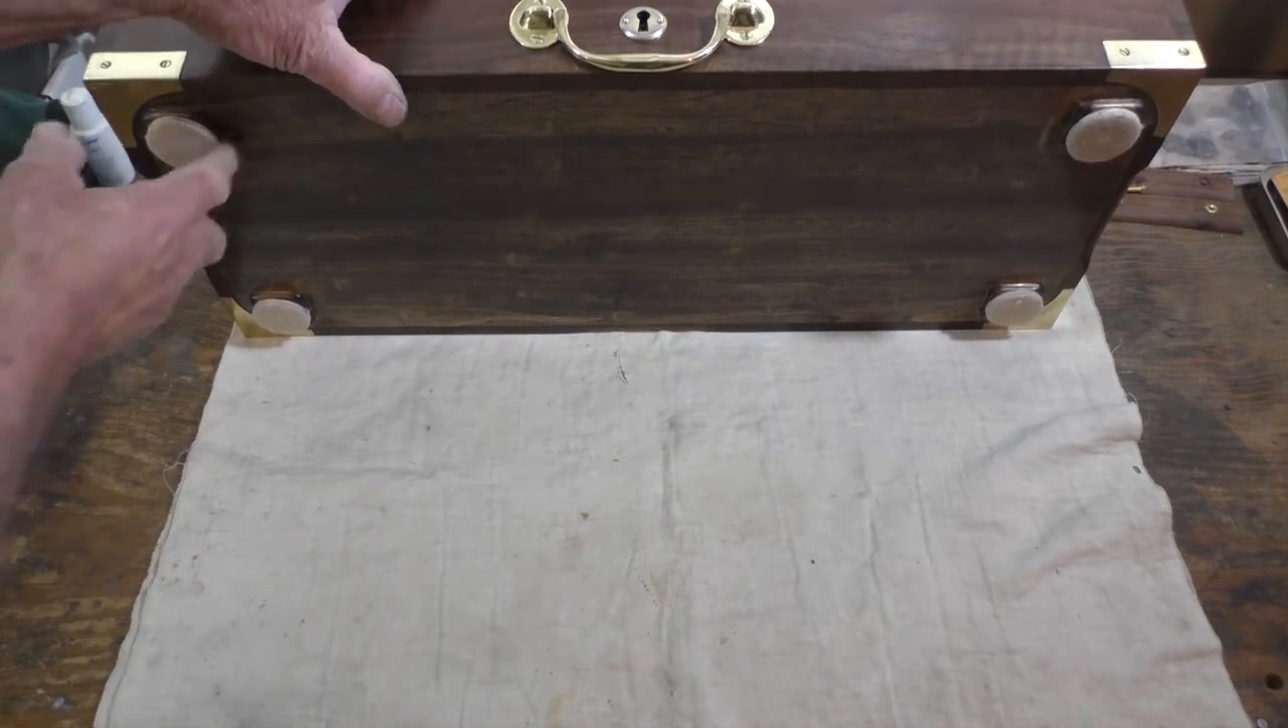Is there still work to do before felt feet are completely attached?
No.